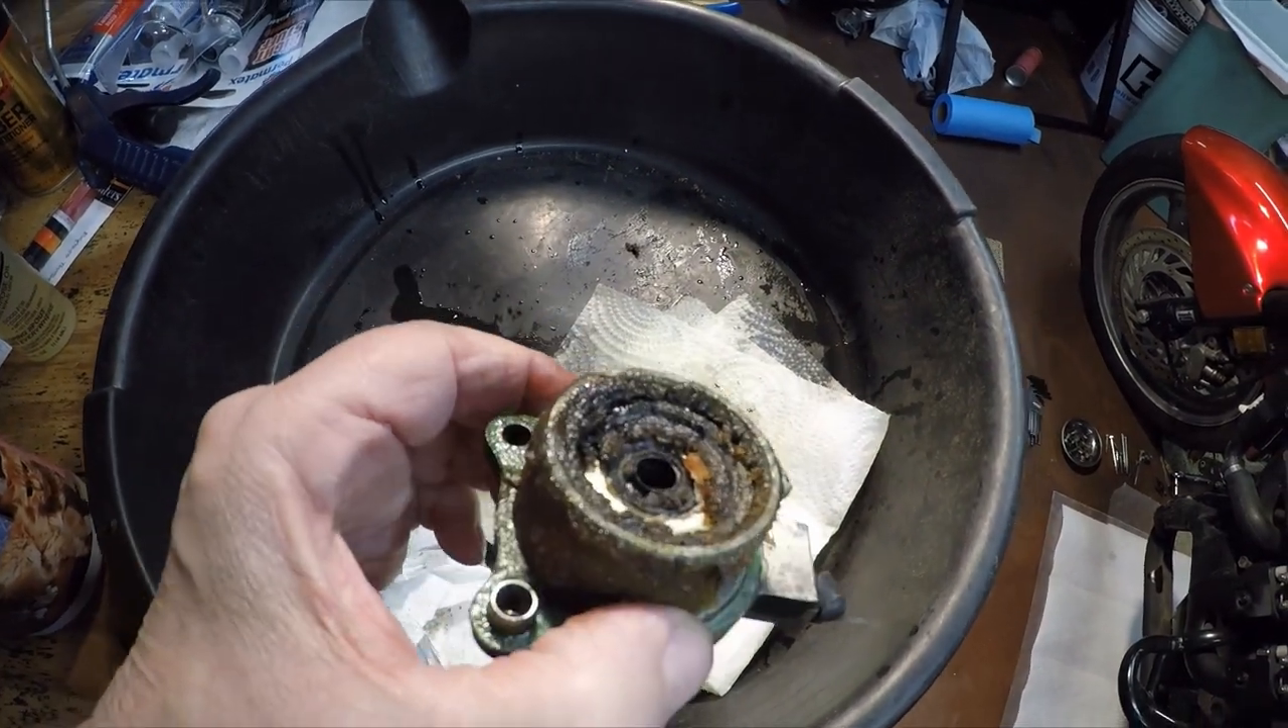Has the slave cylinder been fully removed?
Yes.